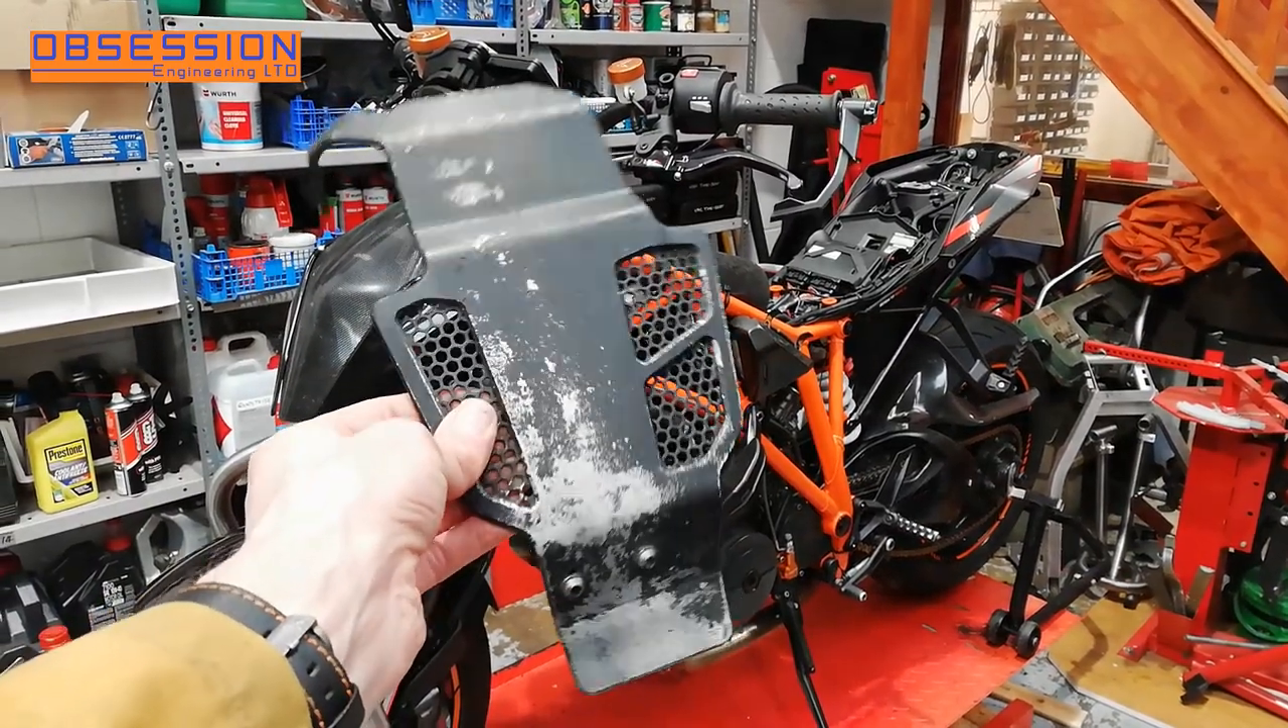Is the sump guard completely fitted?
No.